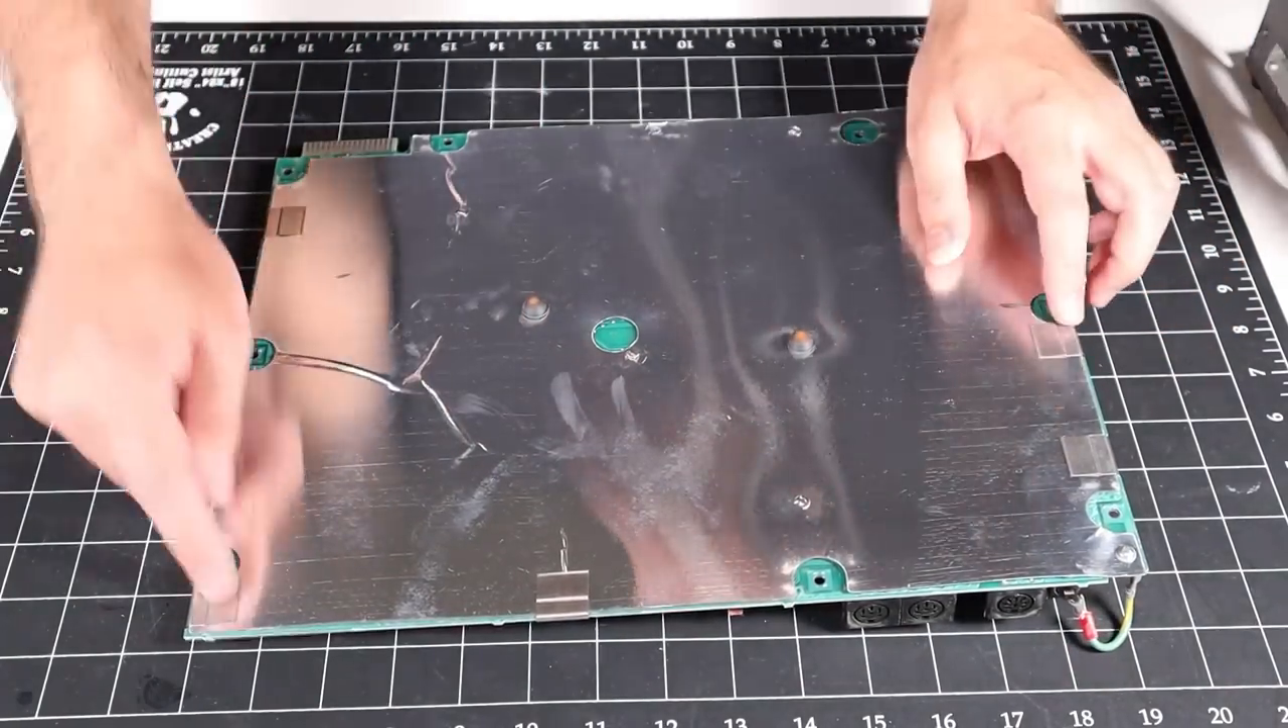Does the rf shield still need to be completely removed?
Yes.